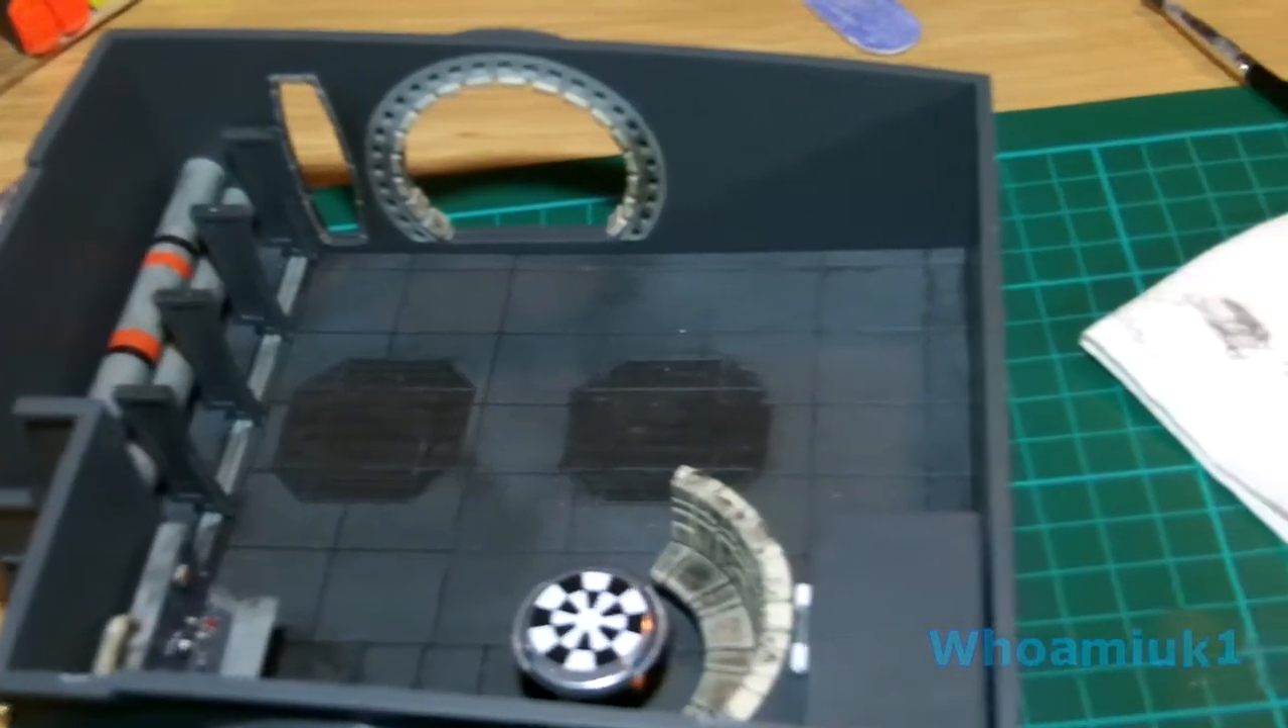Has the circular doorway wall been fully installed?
Yes.